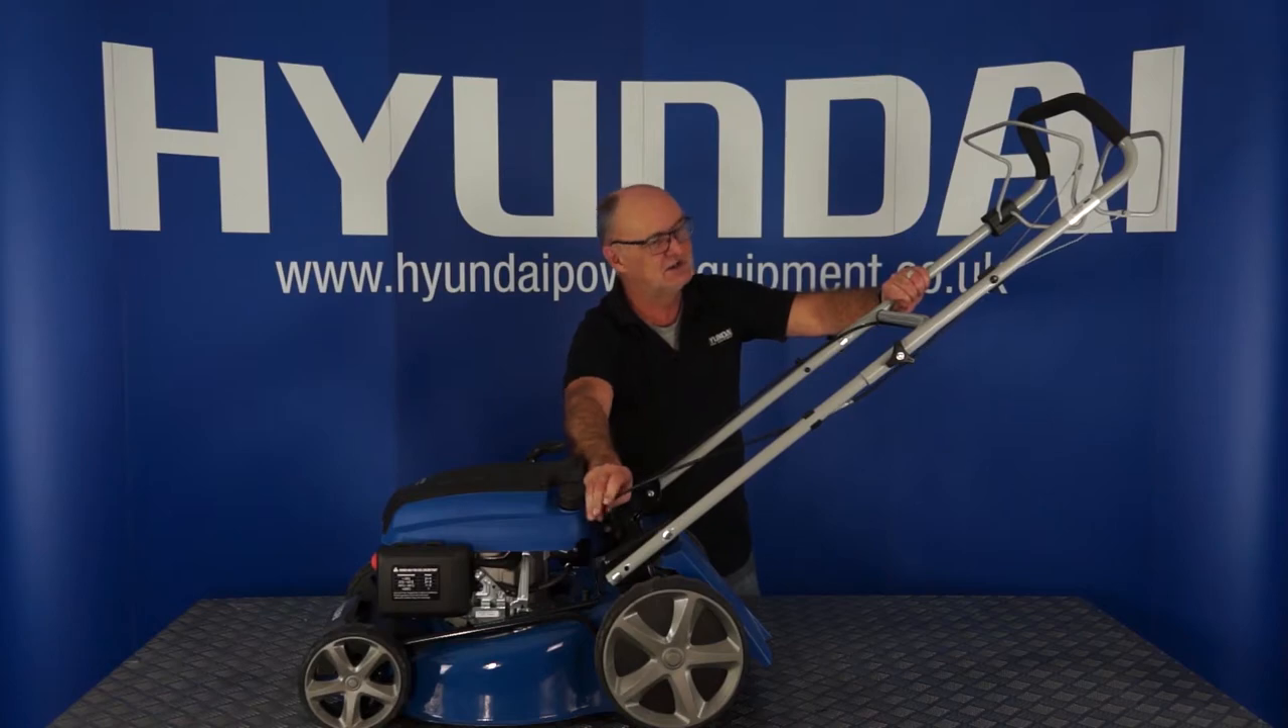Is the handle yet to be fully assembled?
No.